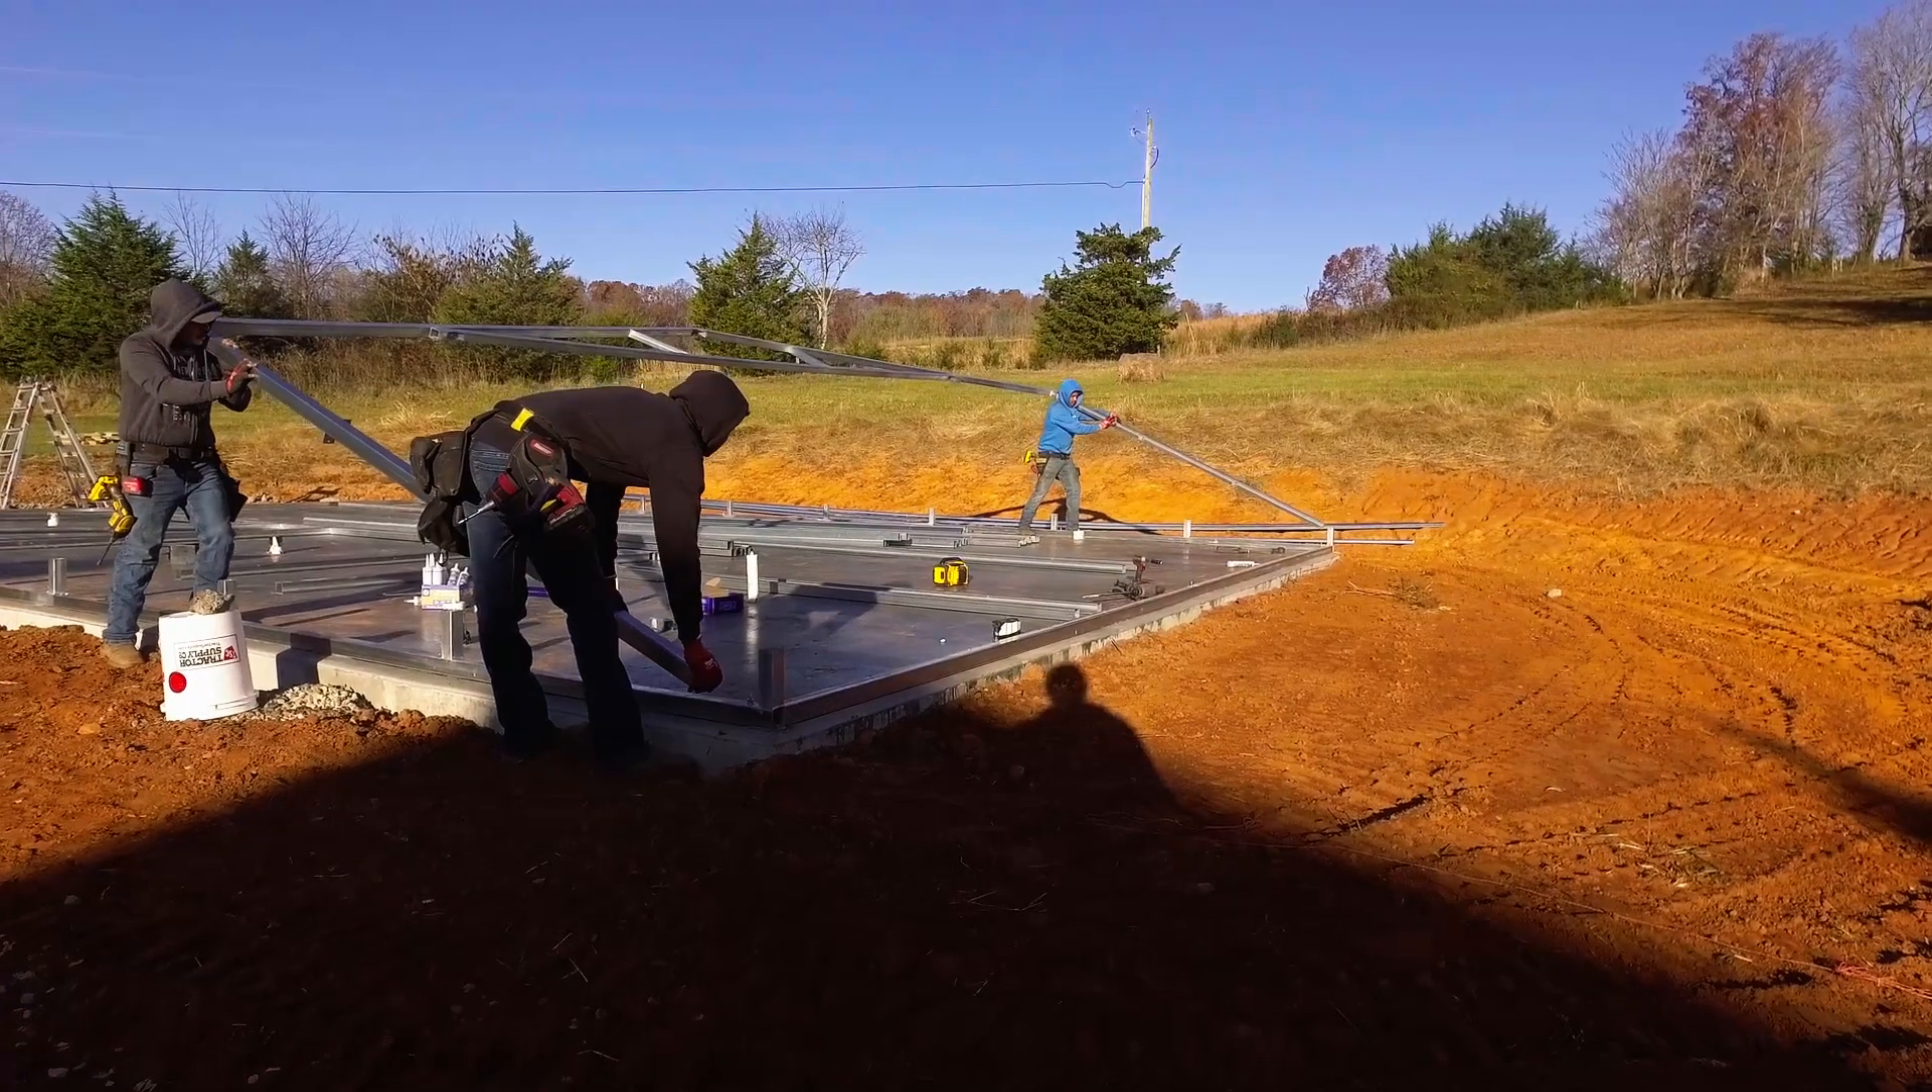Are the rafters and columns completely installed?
No.